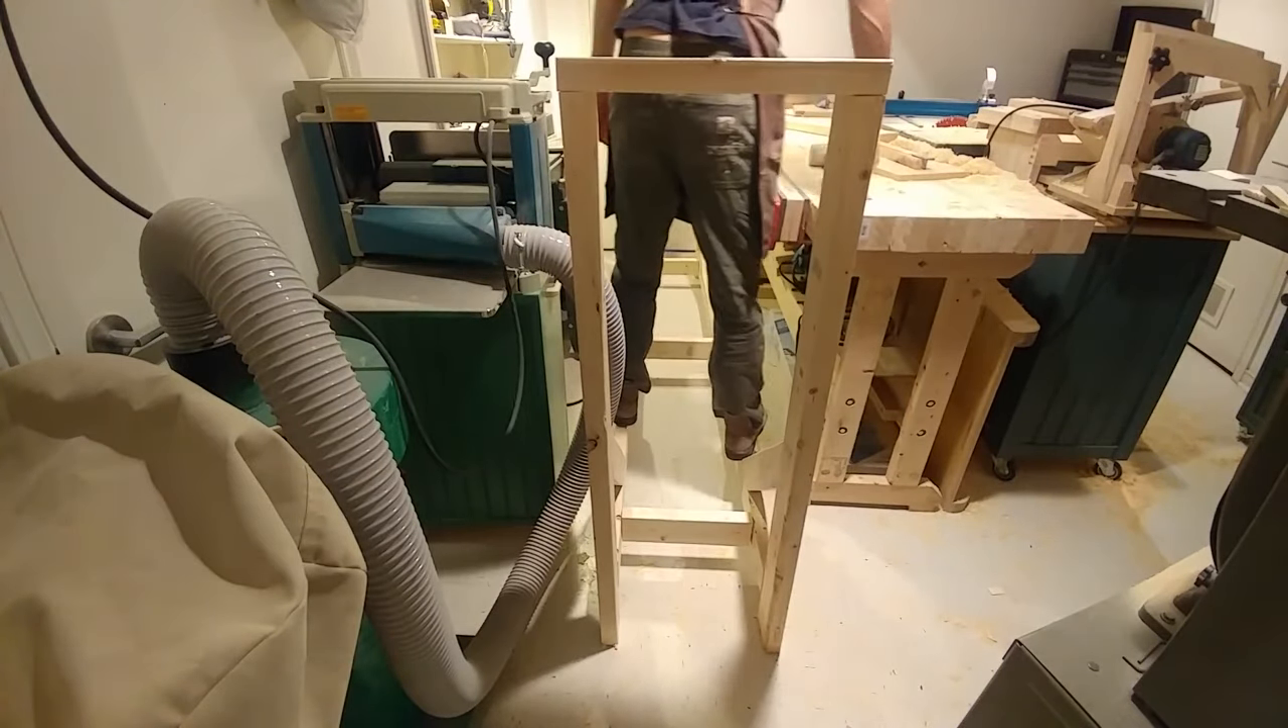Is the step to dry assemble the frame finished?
Yes.